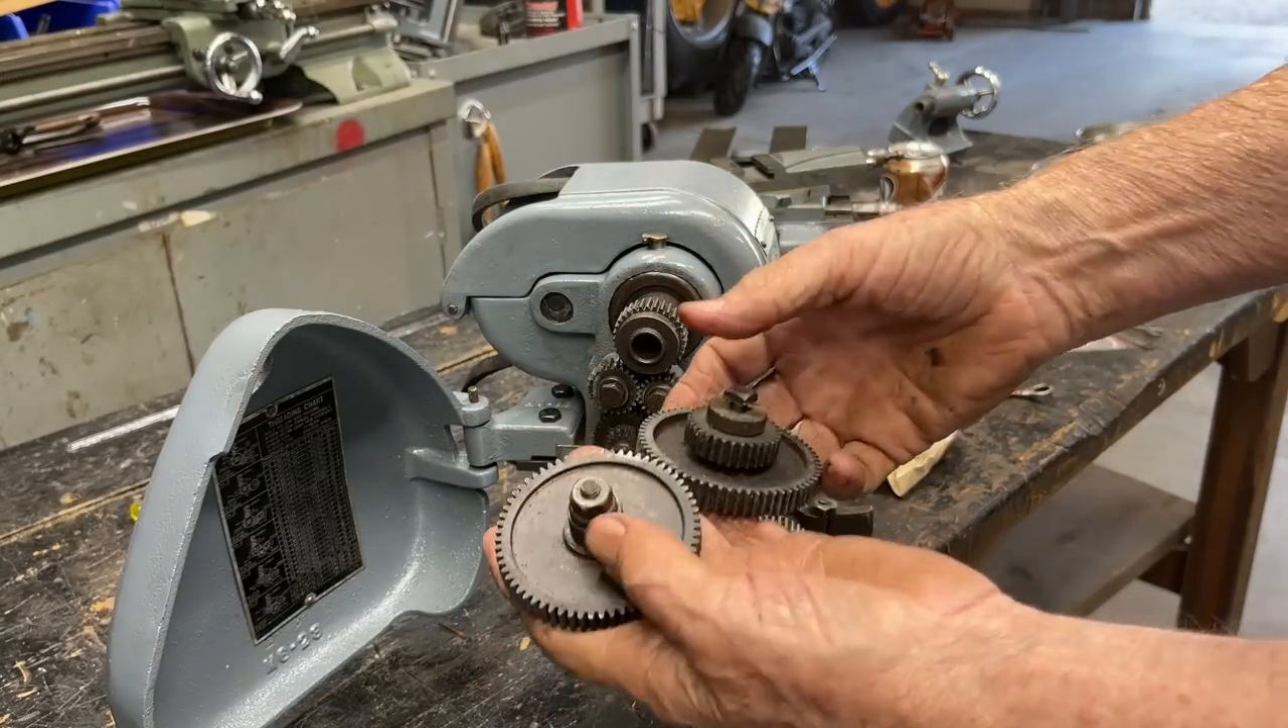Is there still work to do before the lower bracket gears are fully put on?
Yes.